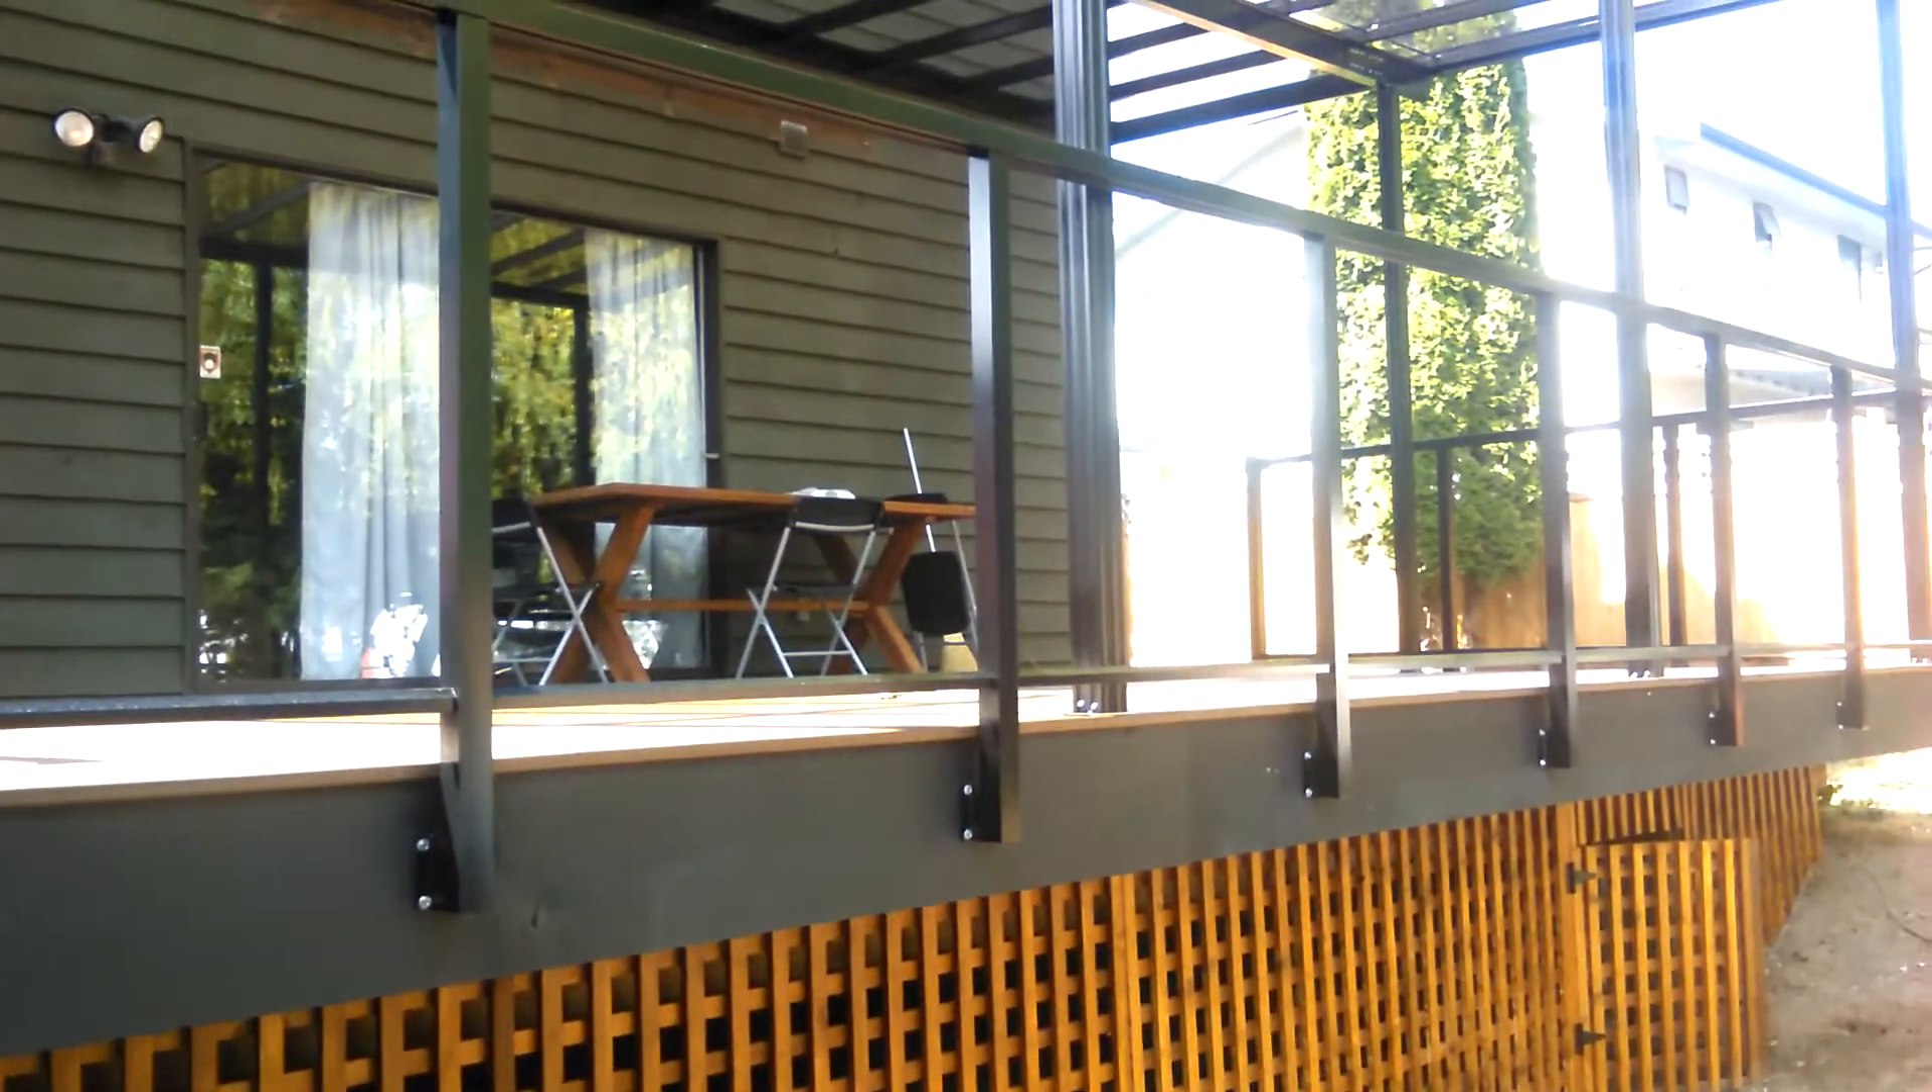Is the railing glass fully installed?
No.